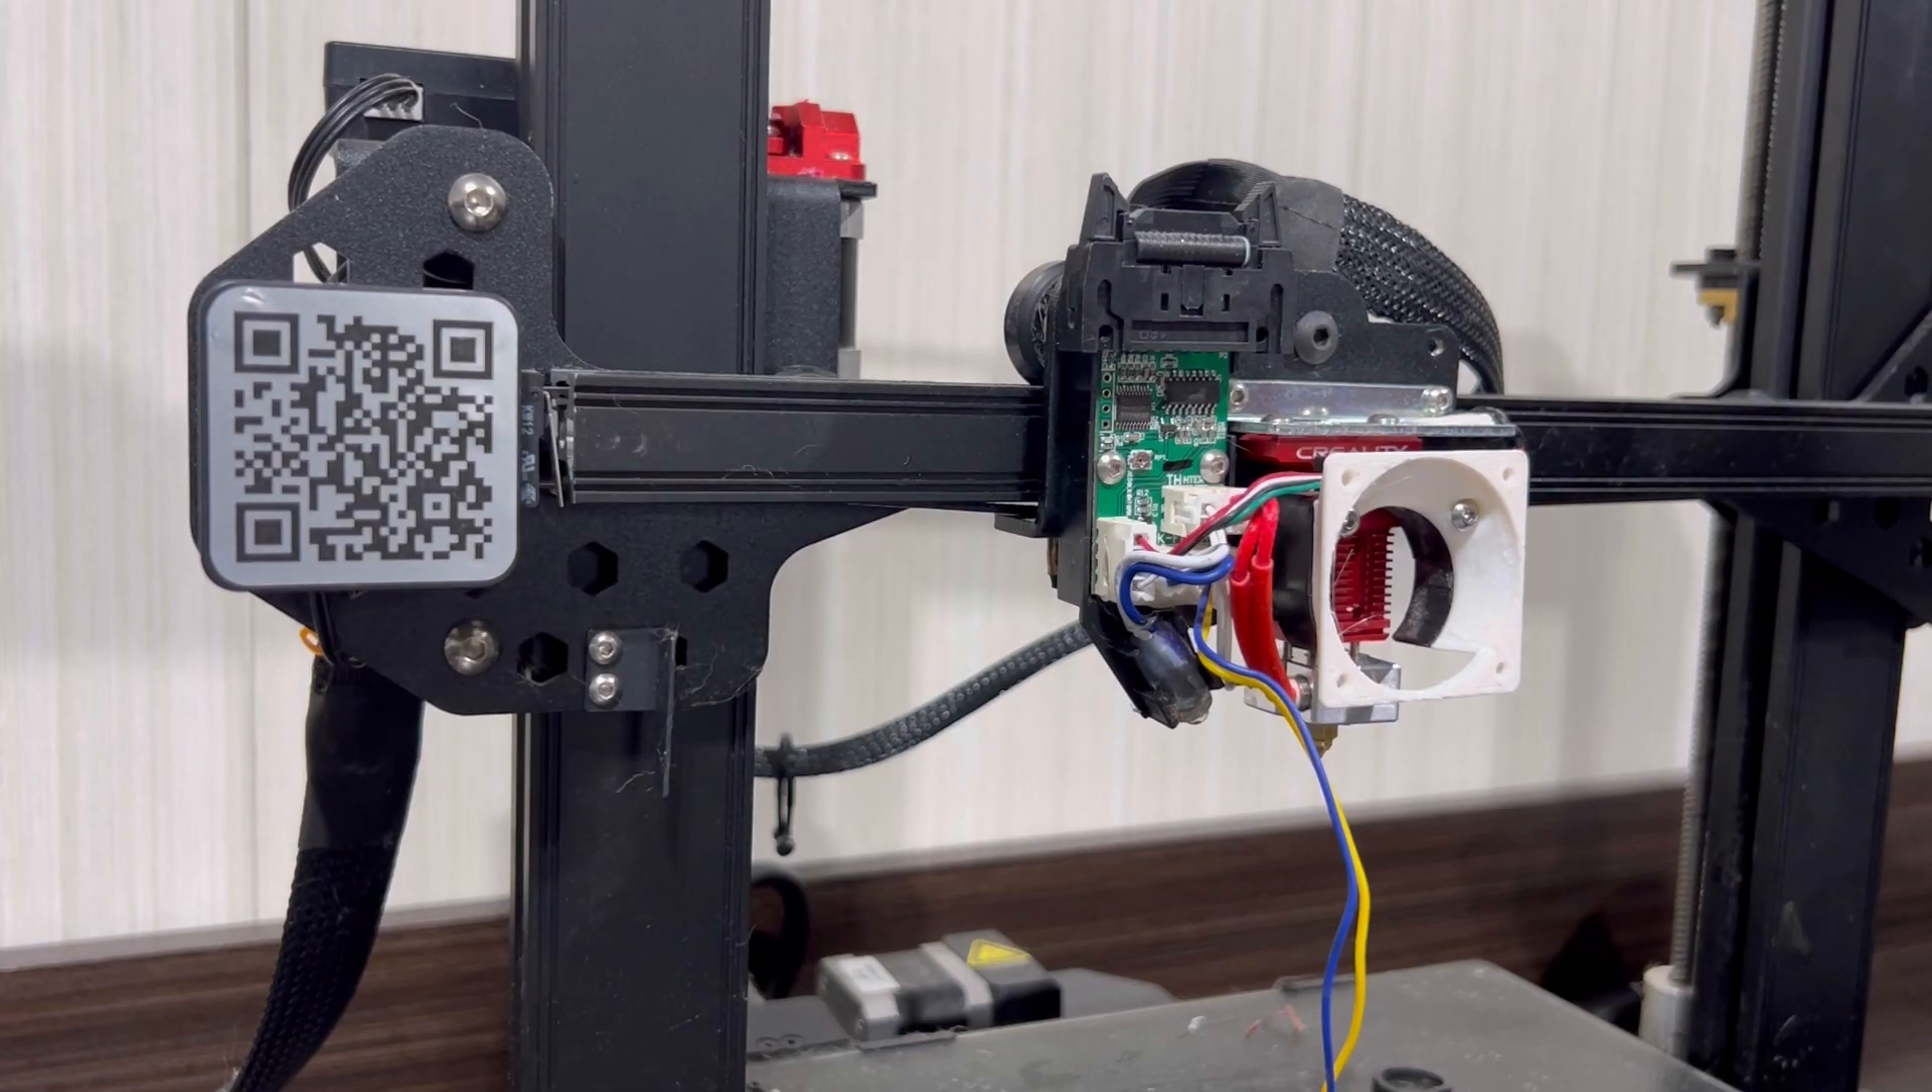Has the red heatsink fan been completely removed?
Yes.